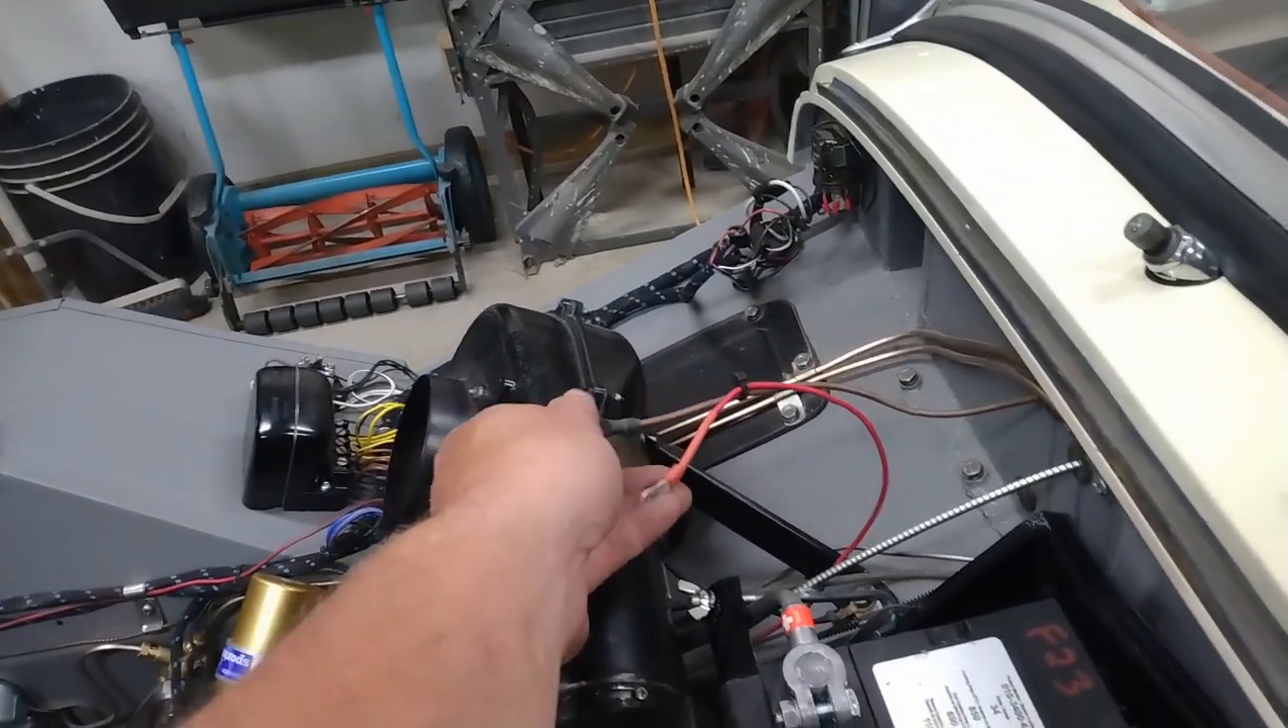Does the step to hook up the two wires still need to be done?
Yes.